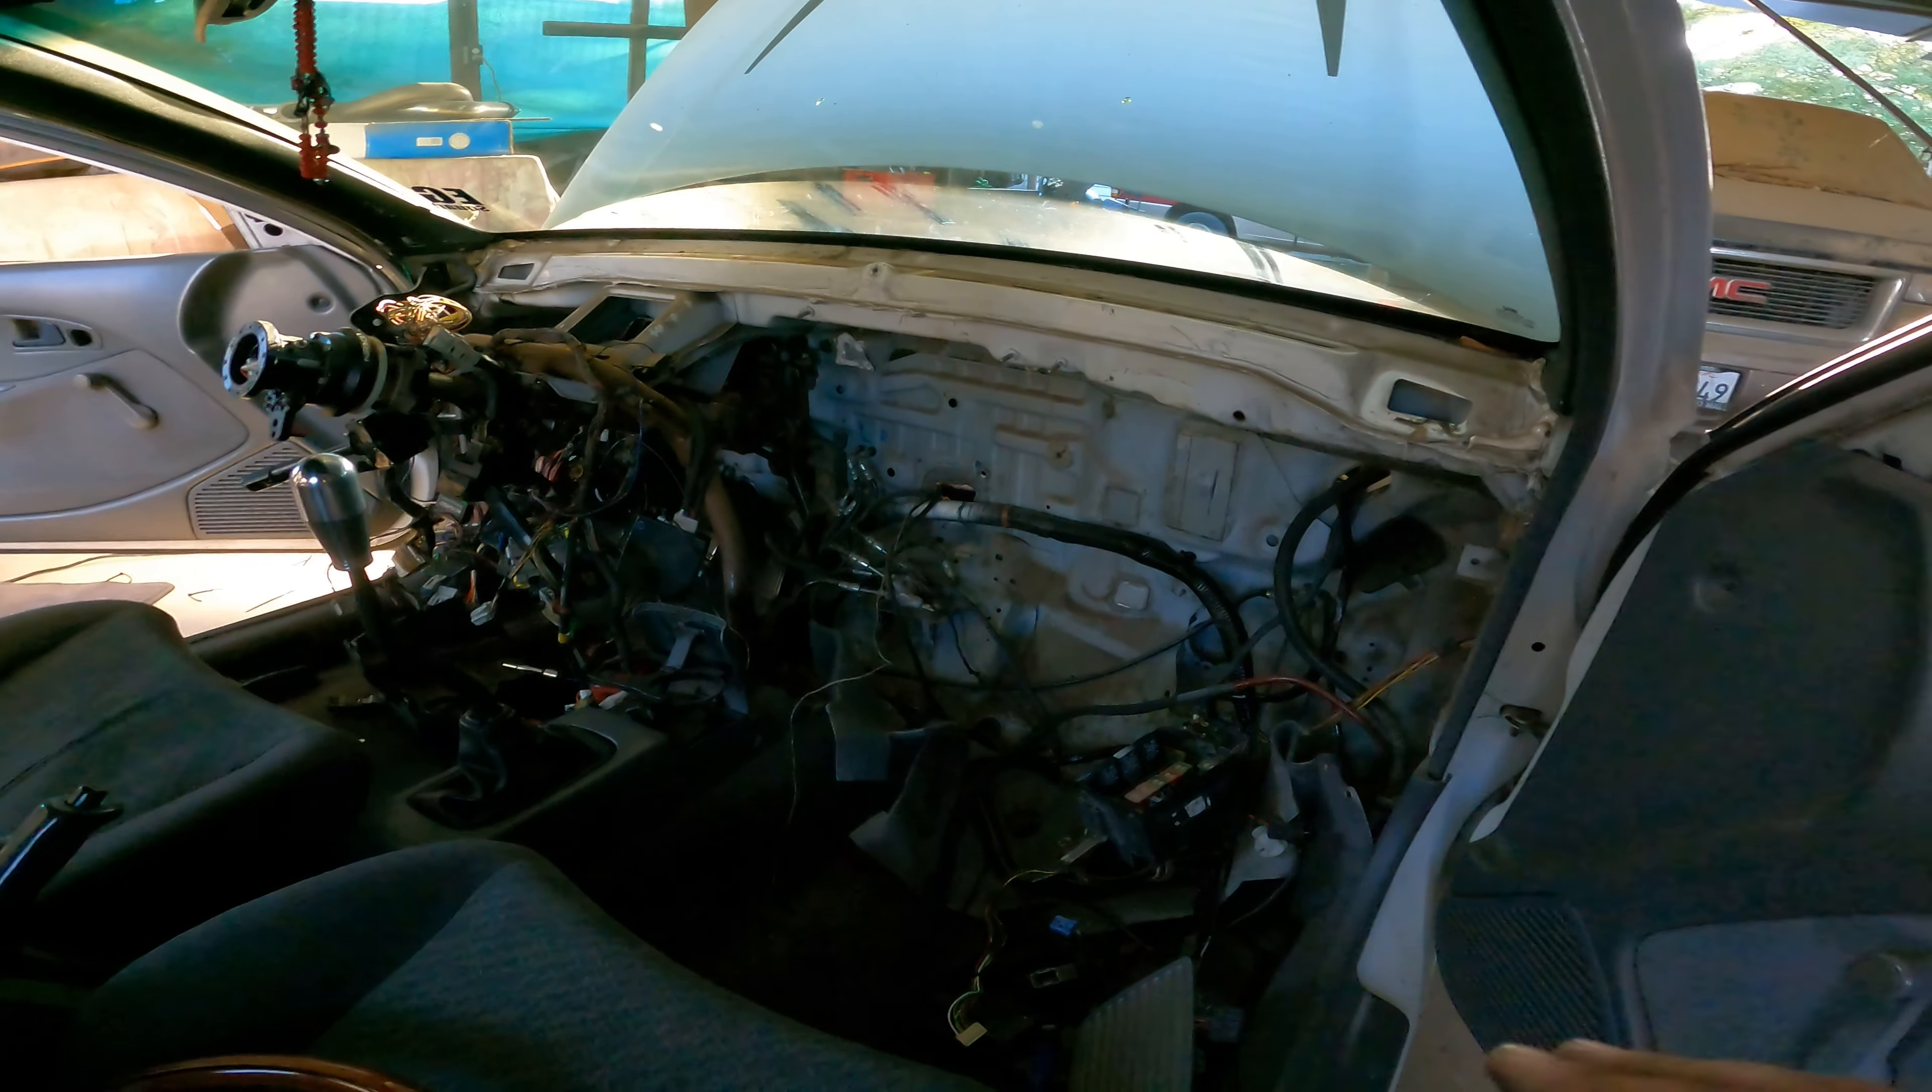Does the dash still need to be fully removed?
No.